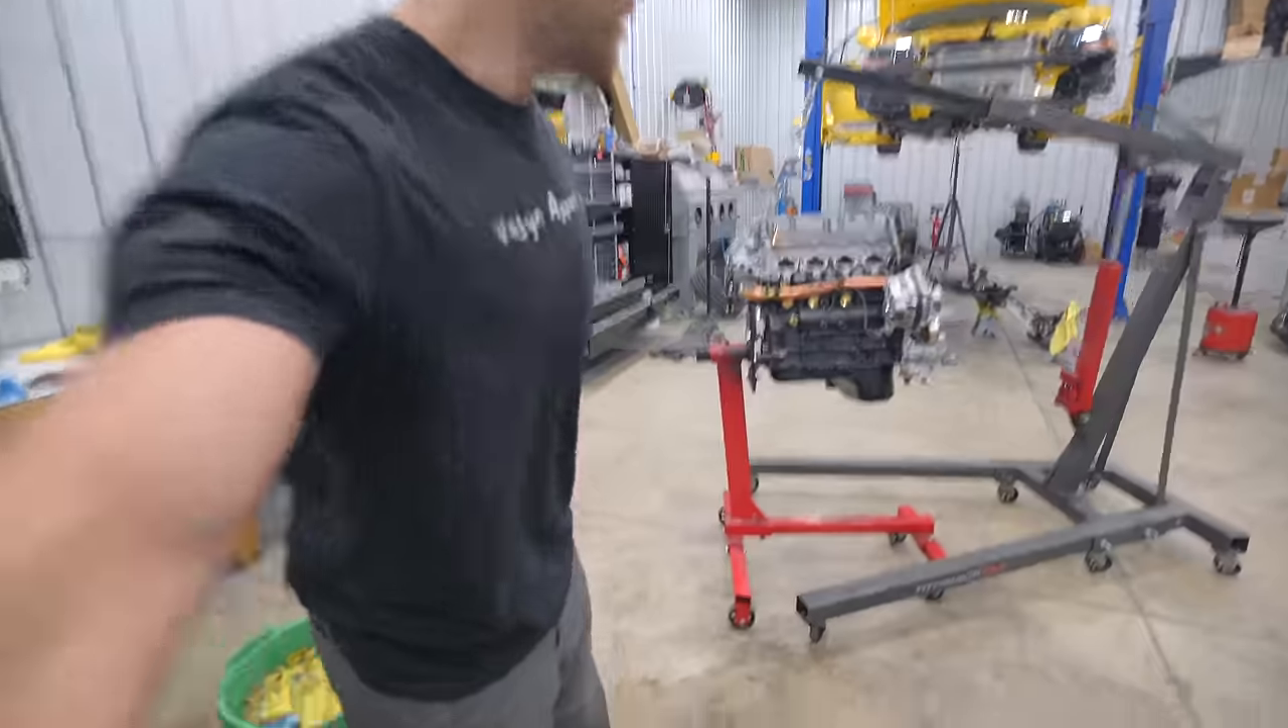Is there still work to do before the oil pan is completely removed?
Yes.